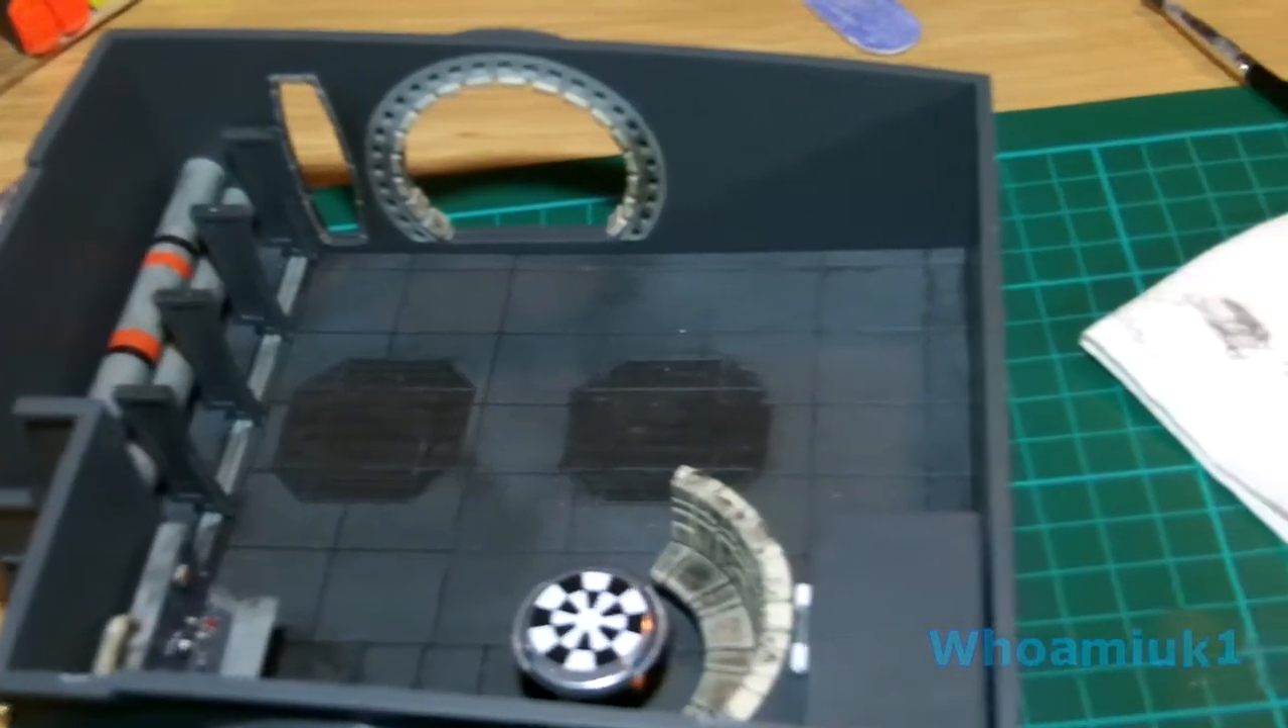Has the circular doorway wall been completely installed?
Yes.